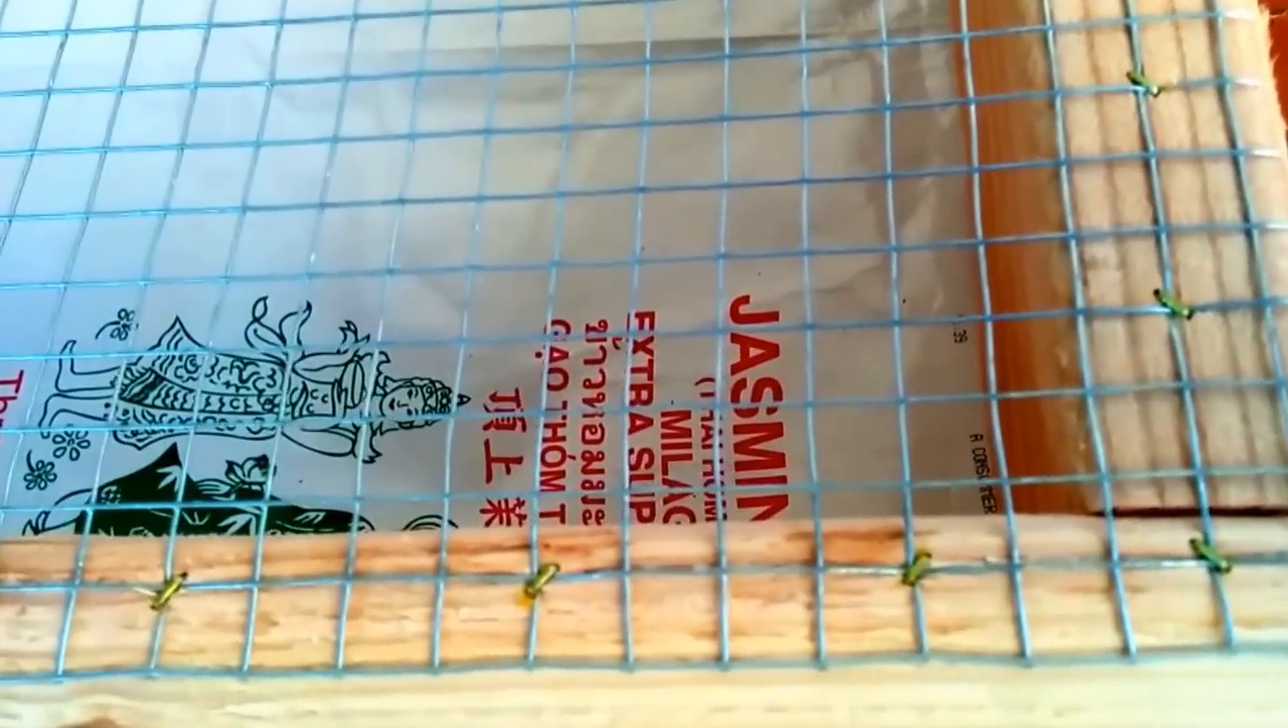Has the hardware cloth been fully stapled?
Yes.